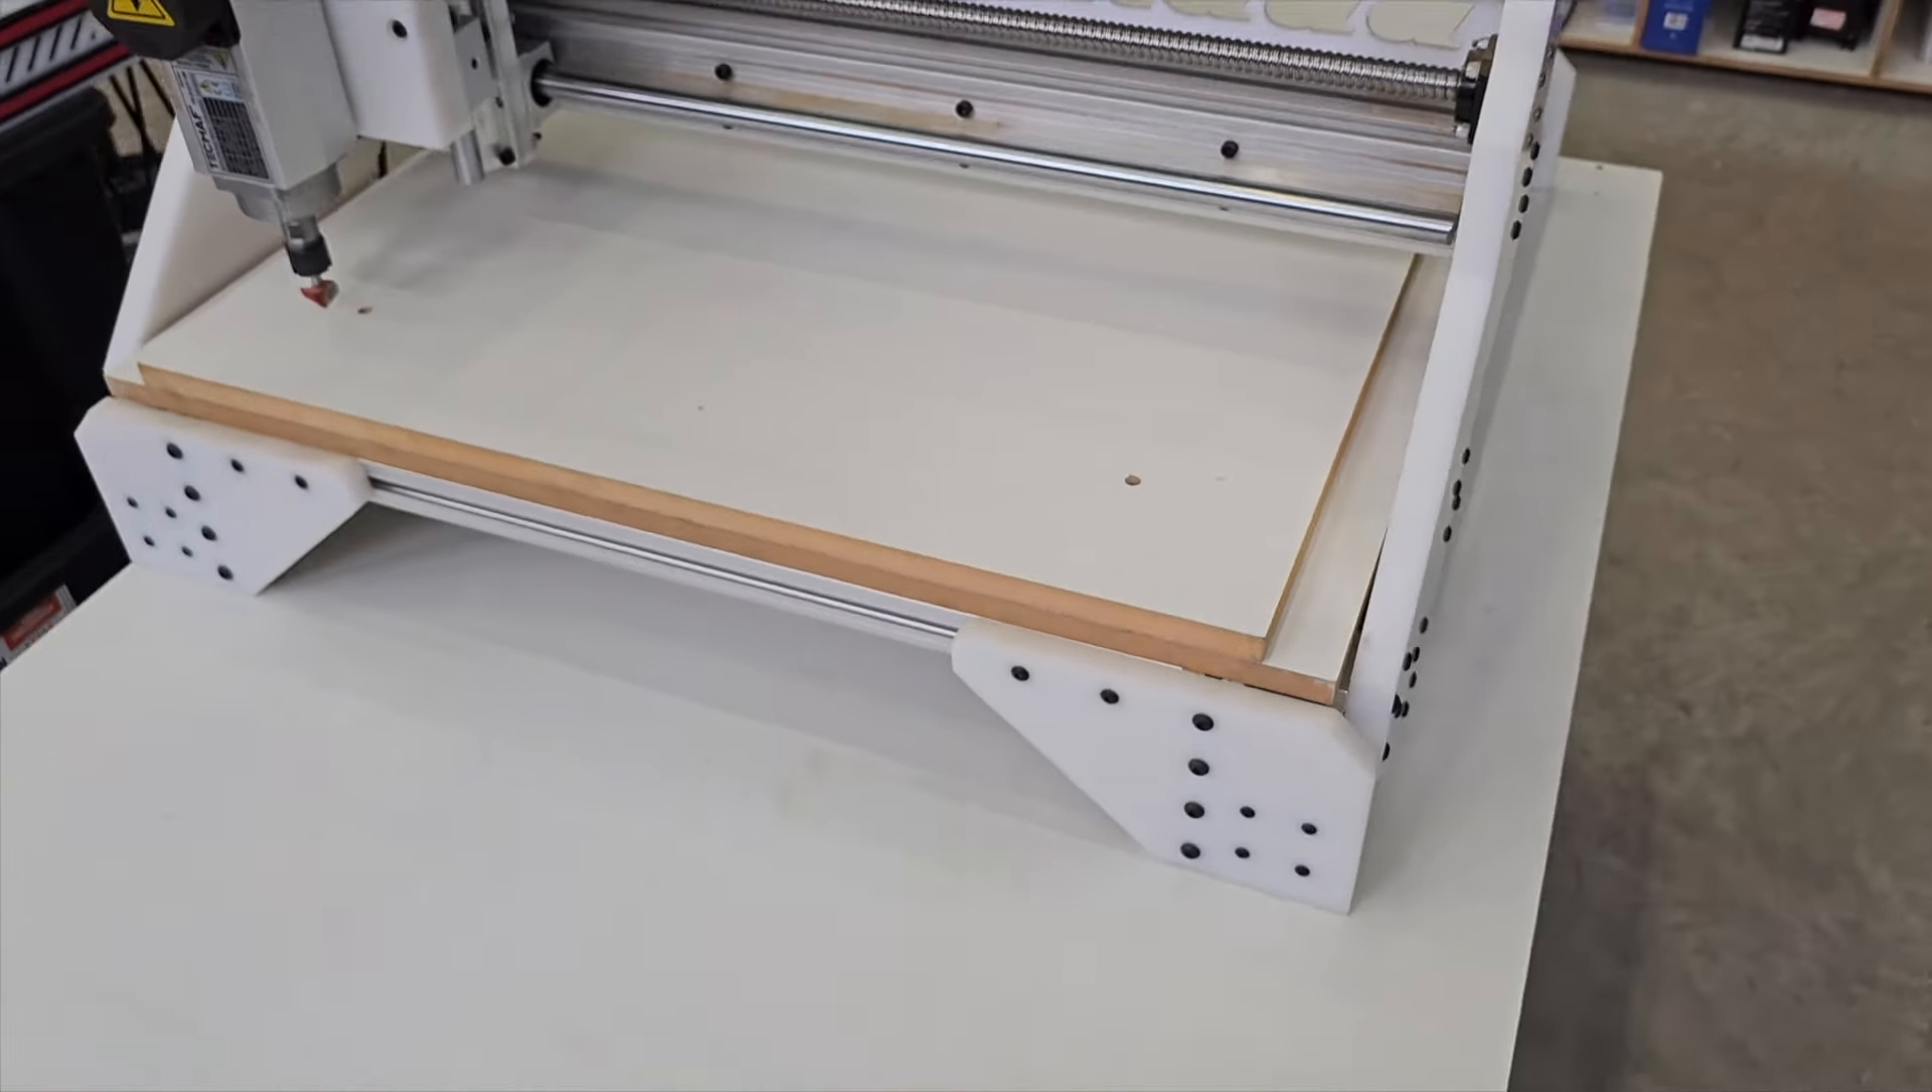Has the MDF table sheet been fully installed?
Yes.